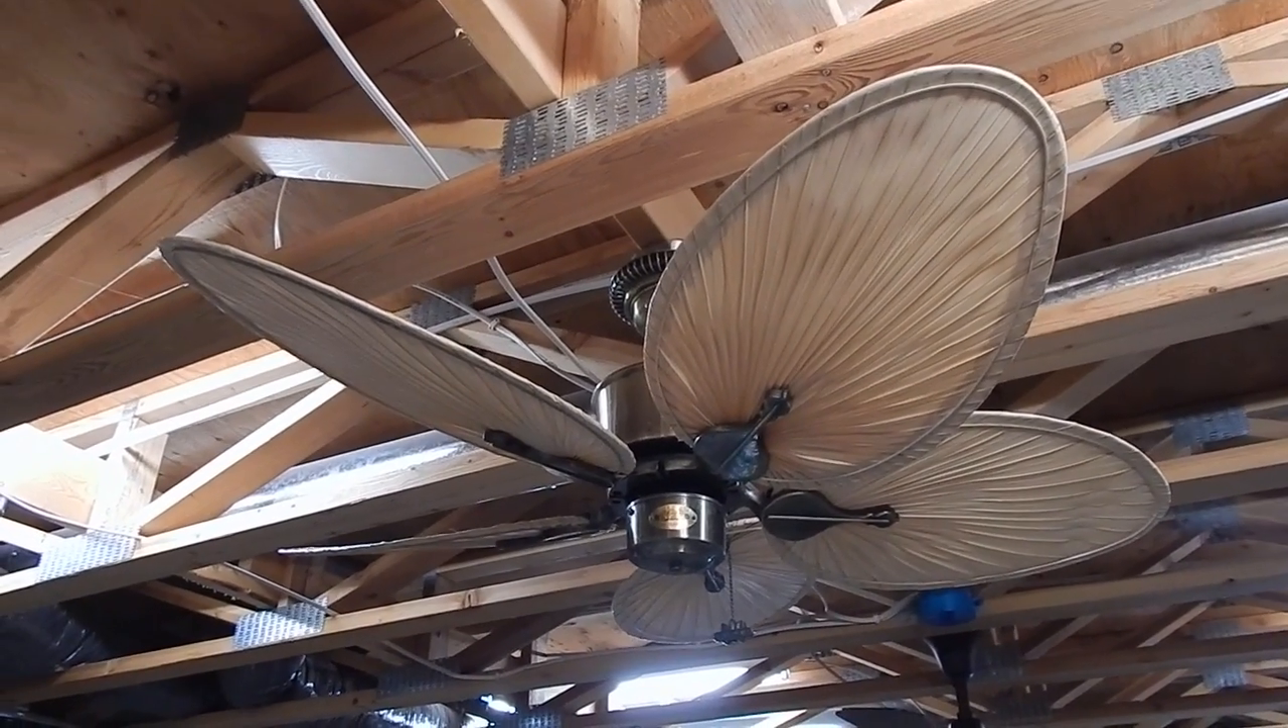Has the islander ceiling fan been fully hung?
Yes.